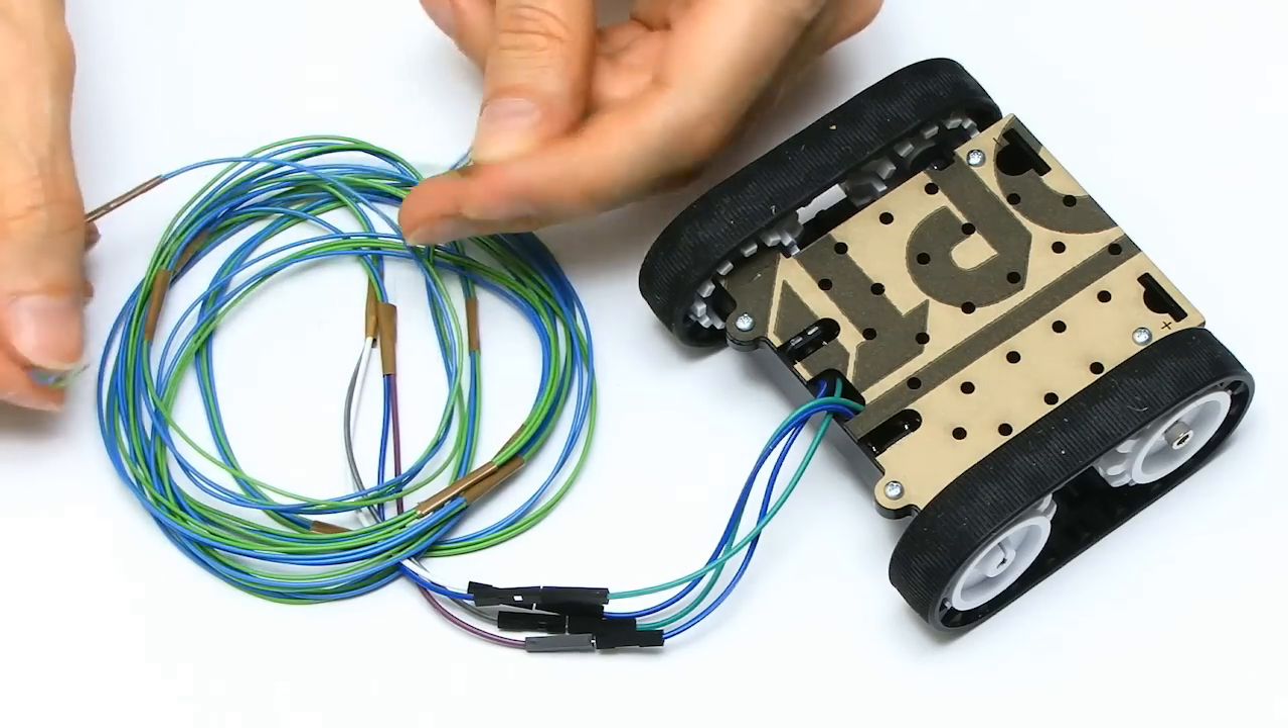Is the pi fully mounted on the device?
No.